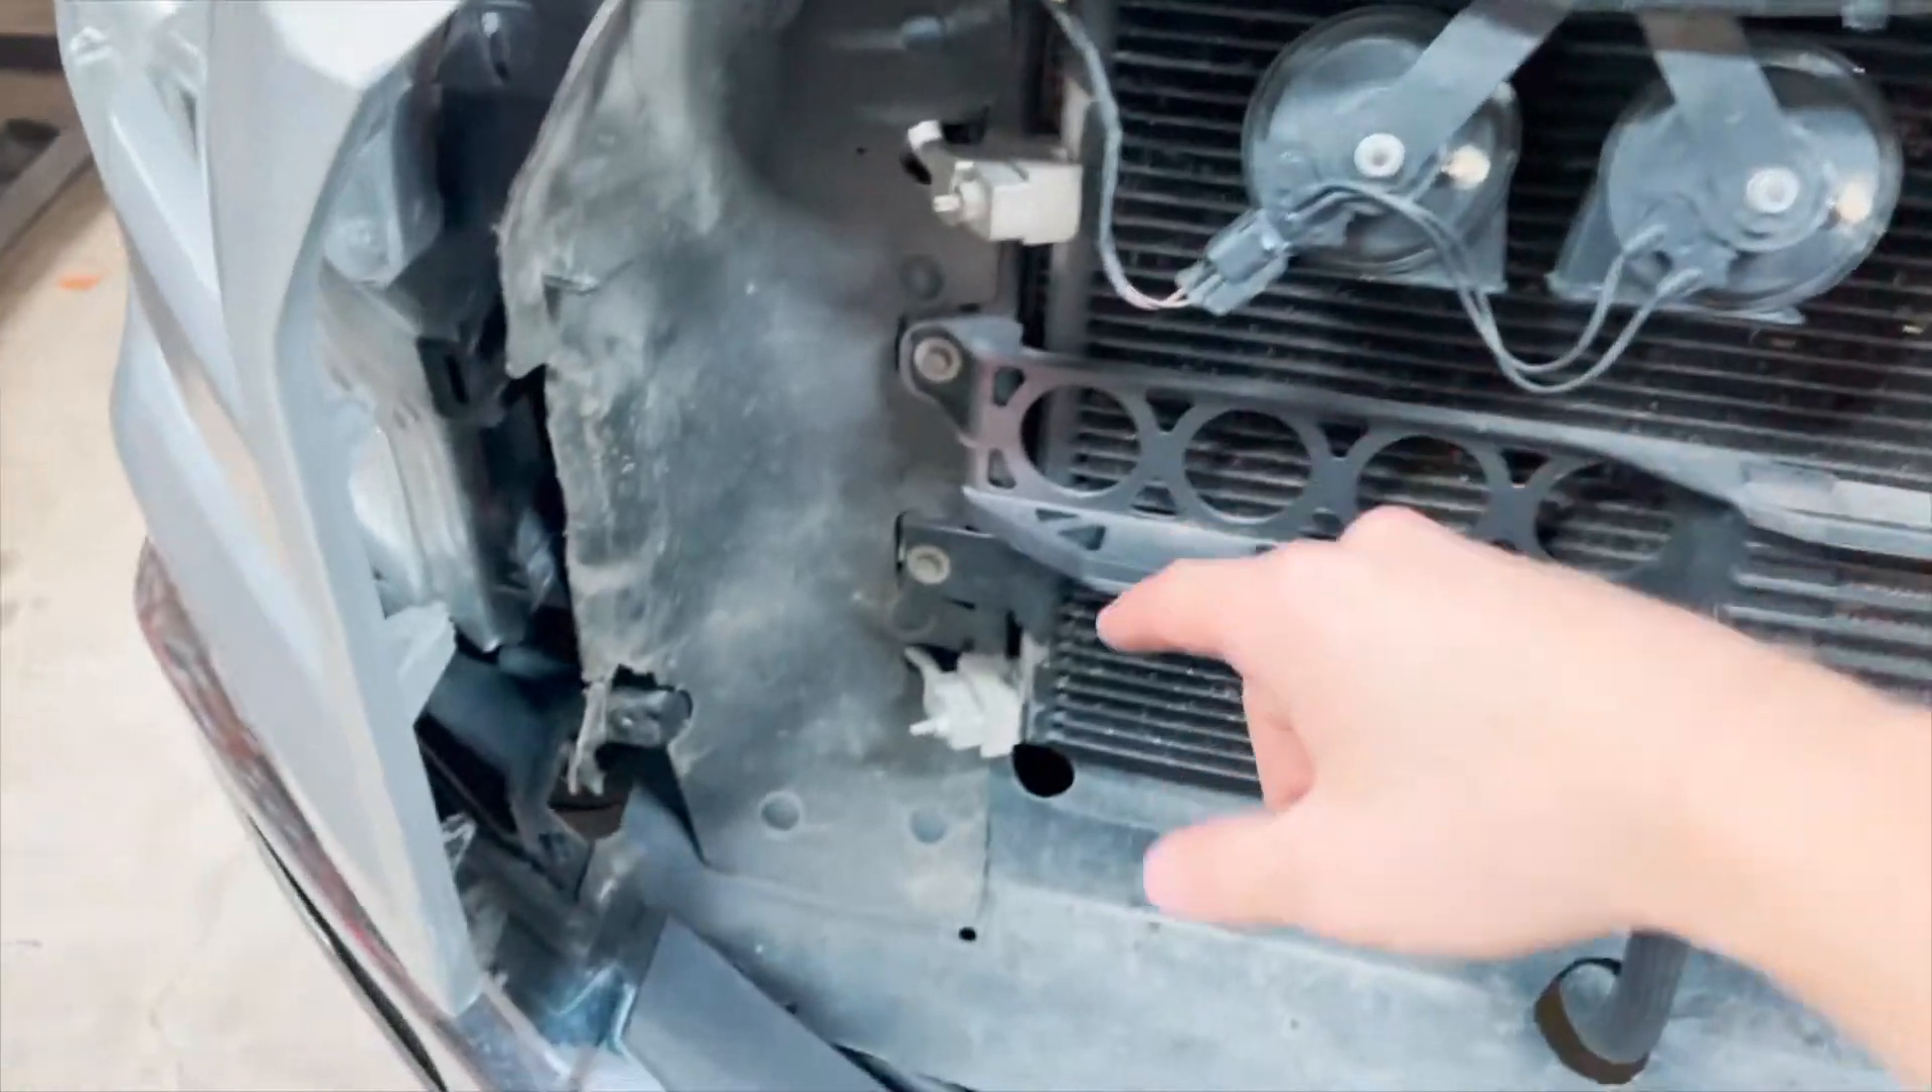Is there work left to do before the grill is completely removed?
No.